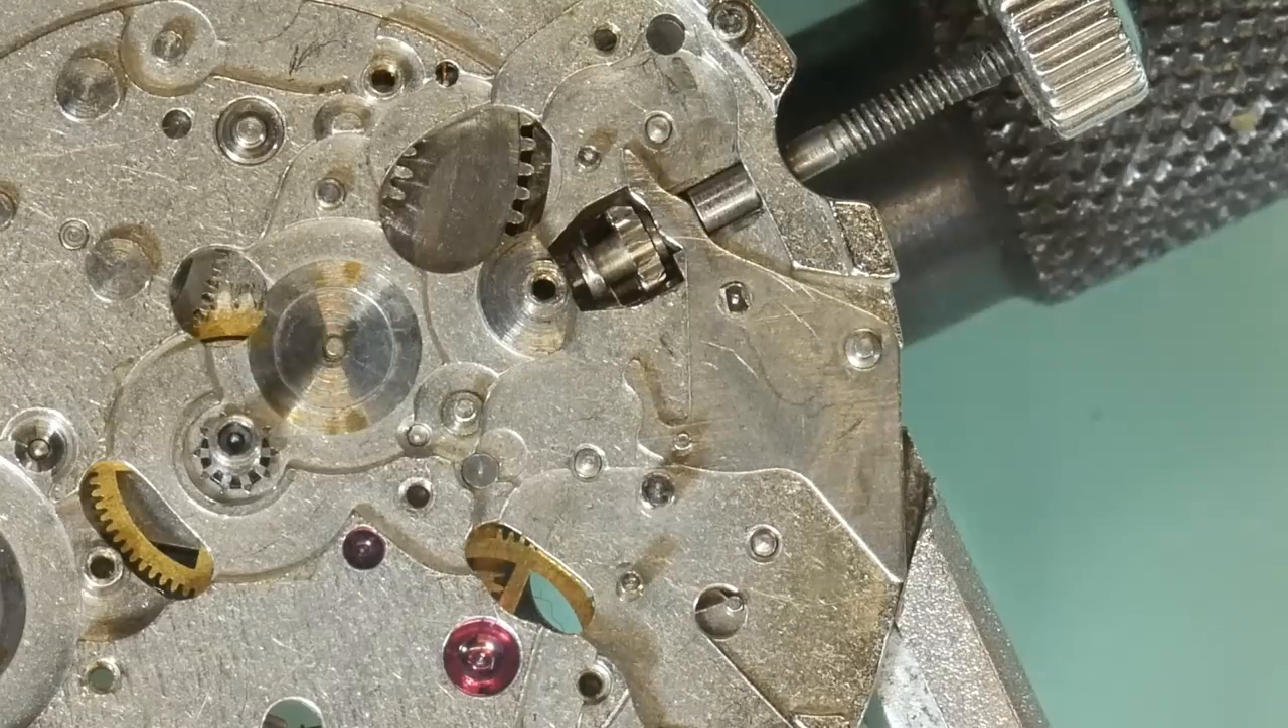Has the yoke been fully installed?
No.